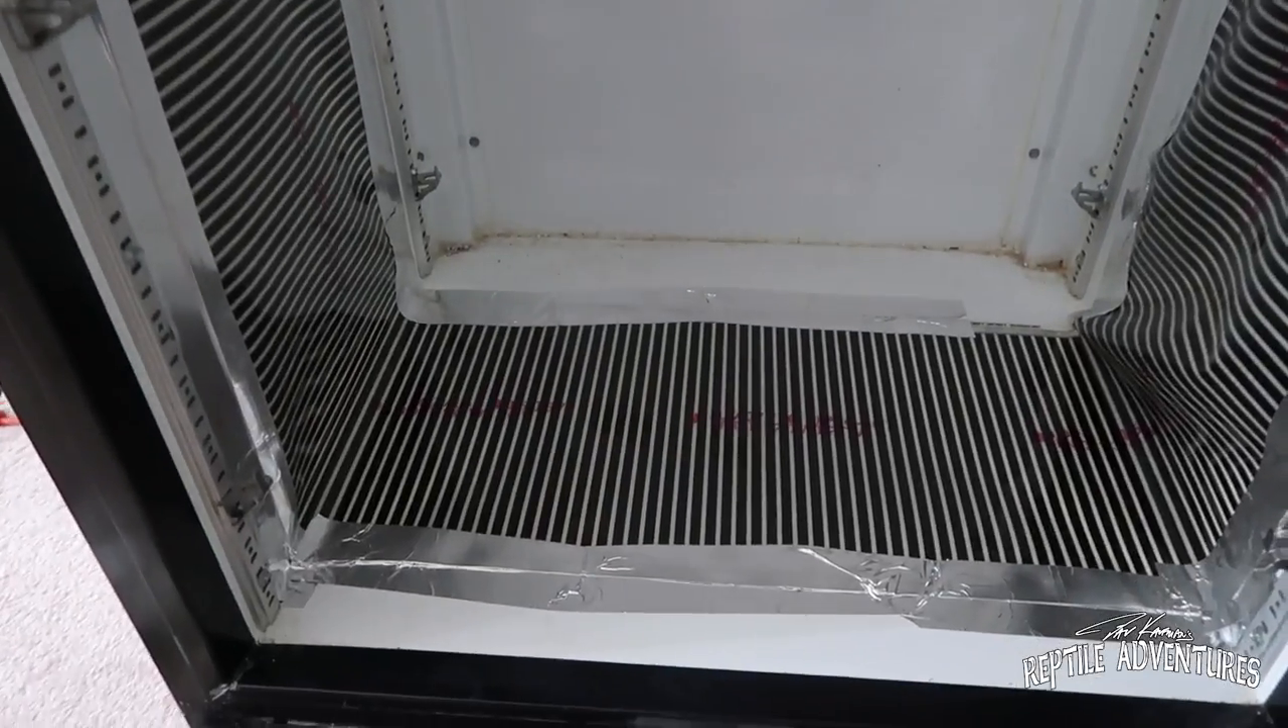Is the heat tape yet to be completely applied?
No.